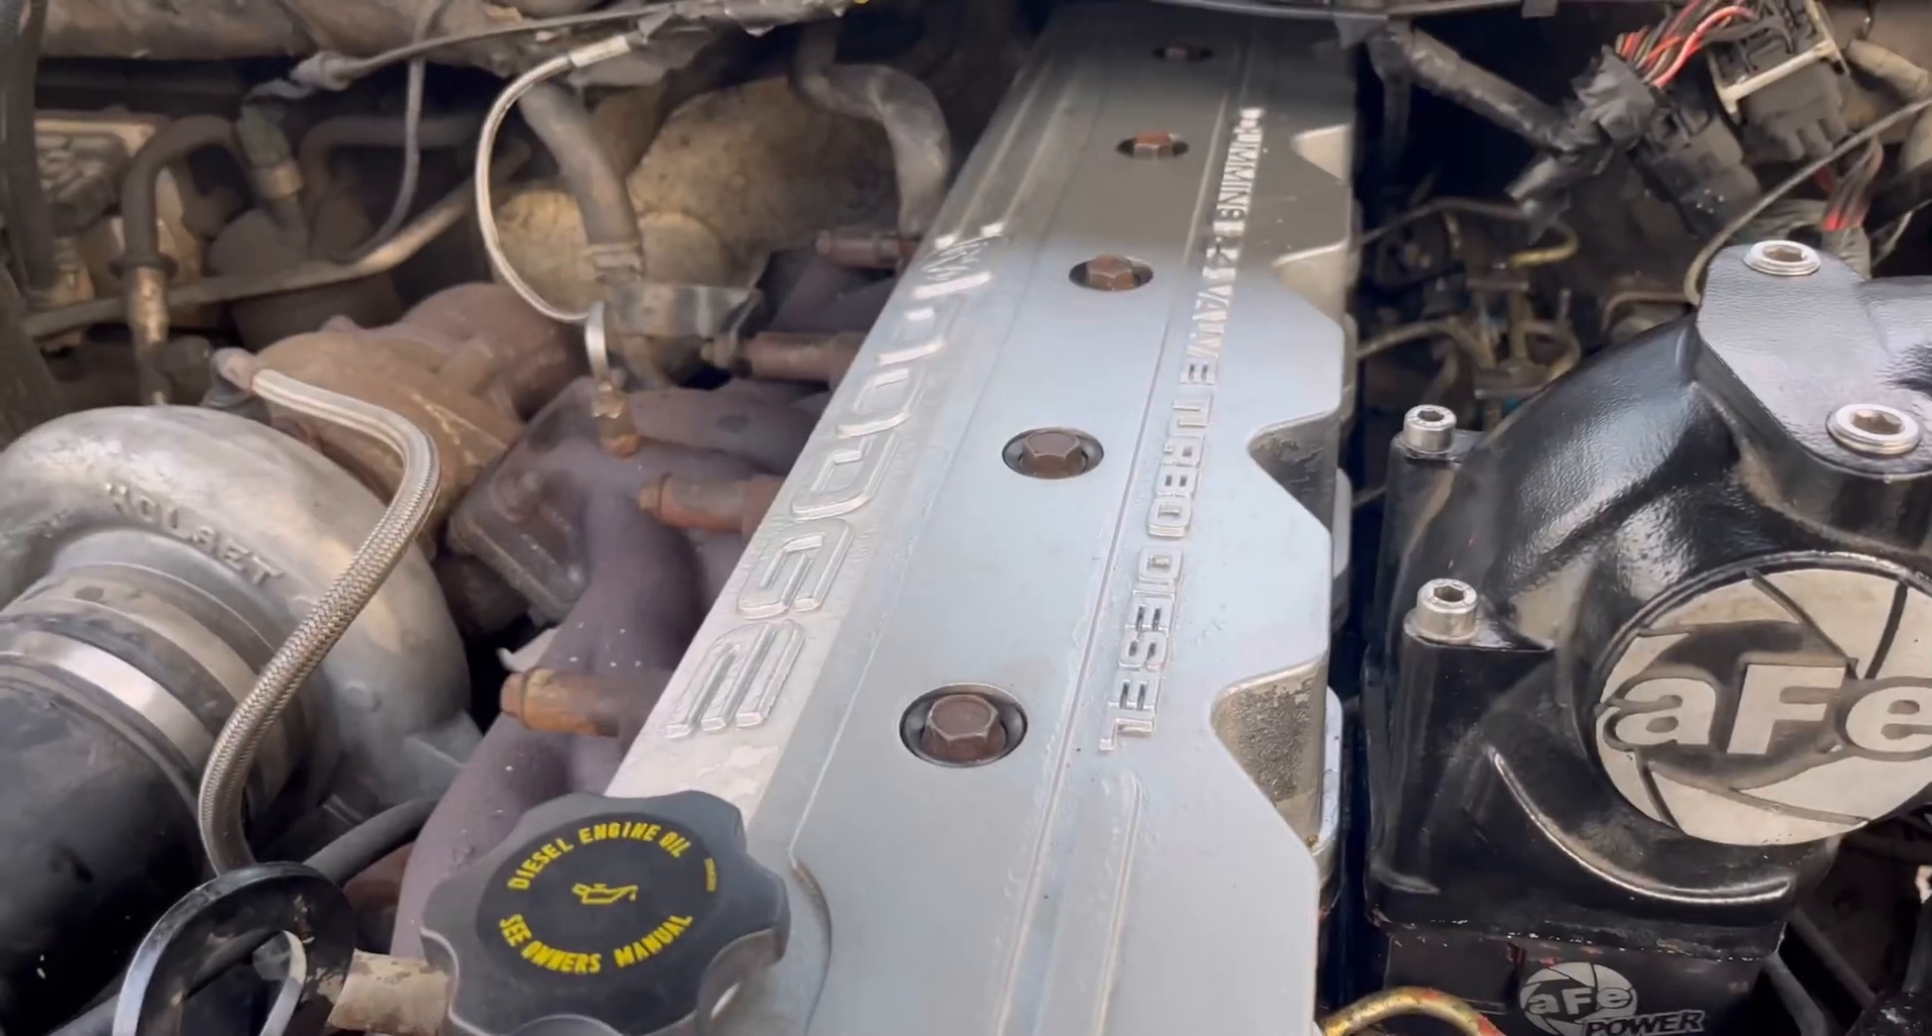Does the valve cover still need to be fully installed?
No.